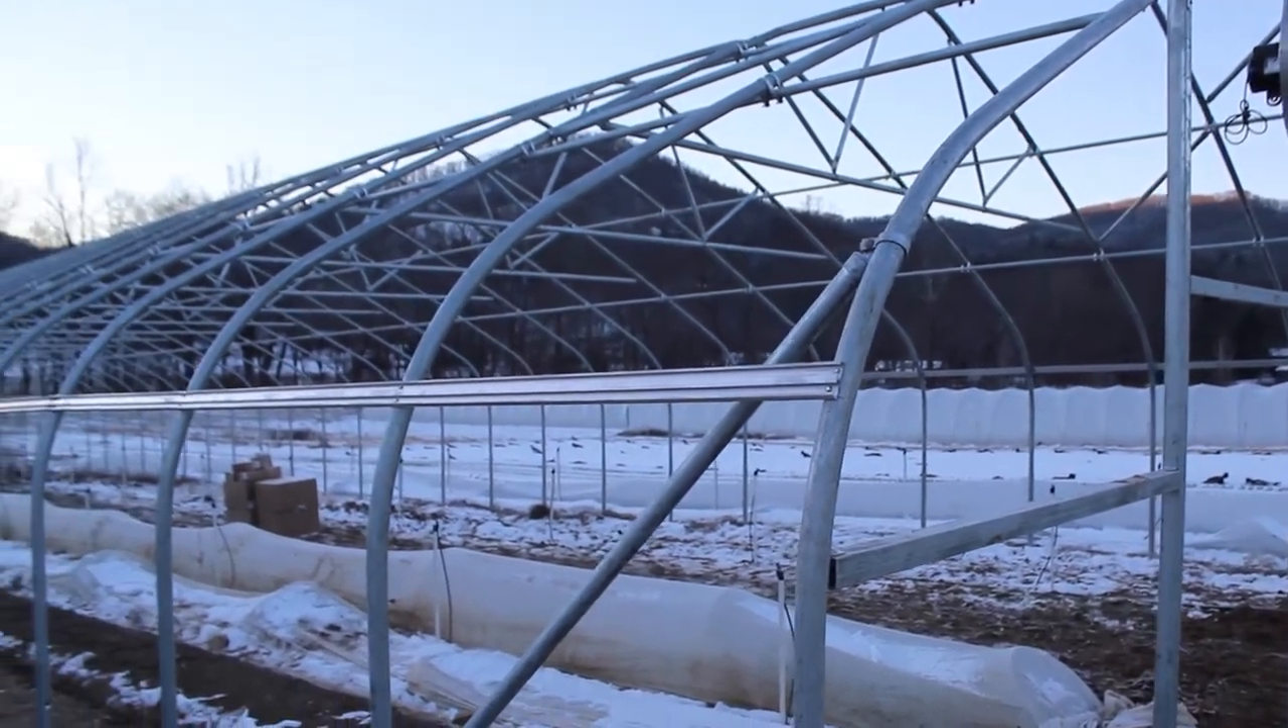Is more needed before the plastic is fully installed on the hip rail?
Yes.